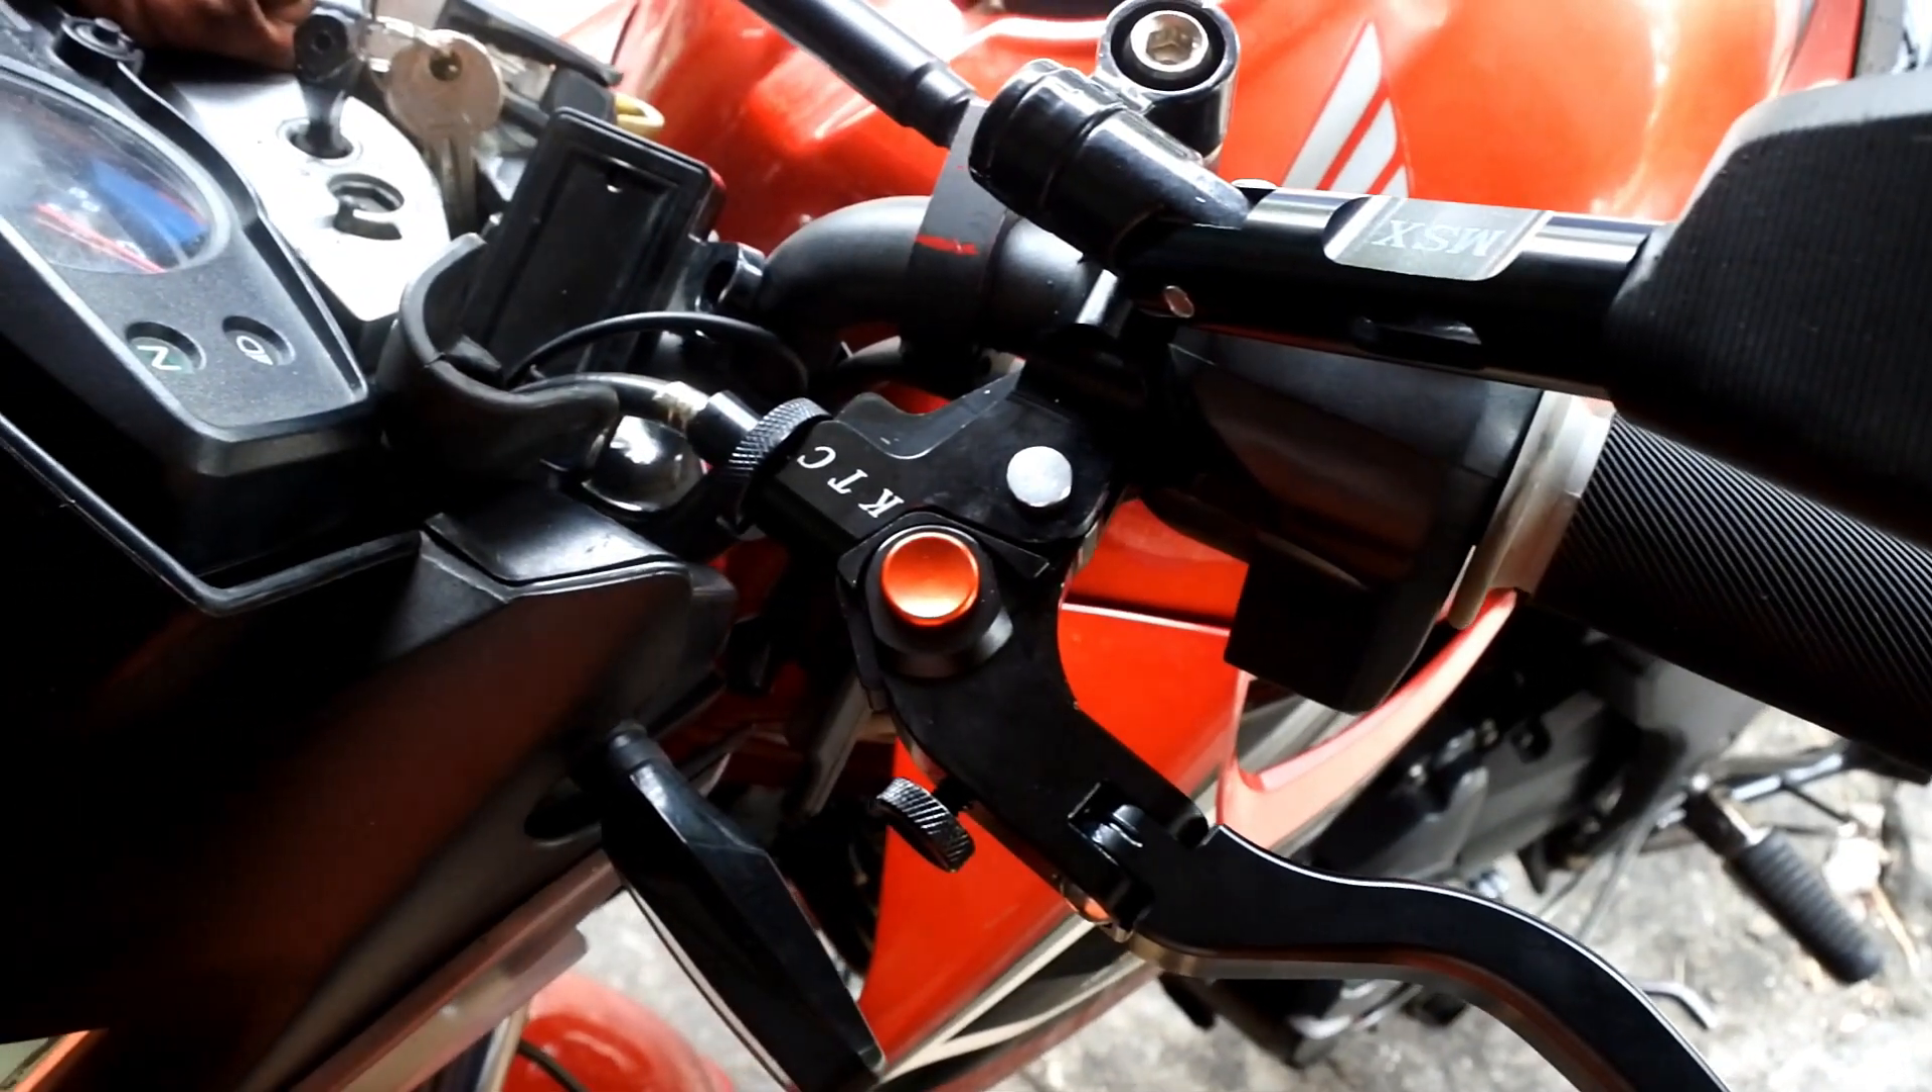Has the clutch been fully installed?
Yes.